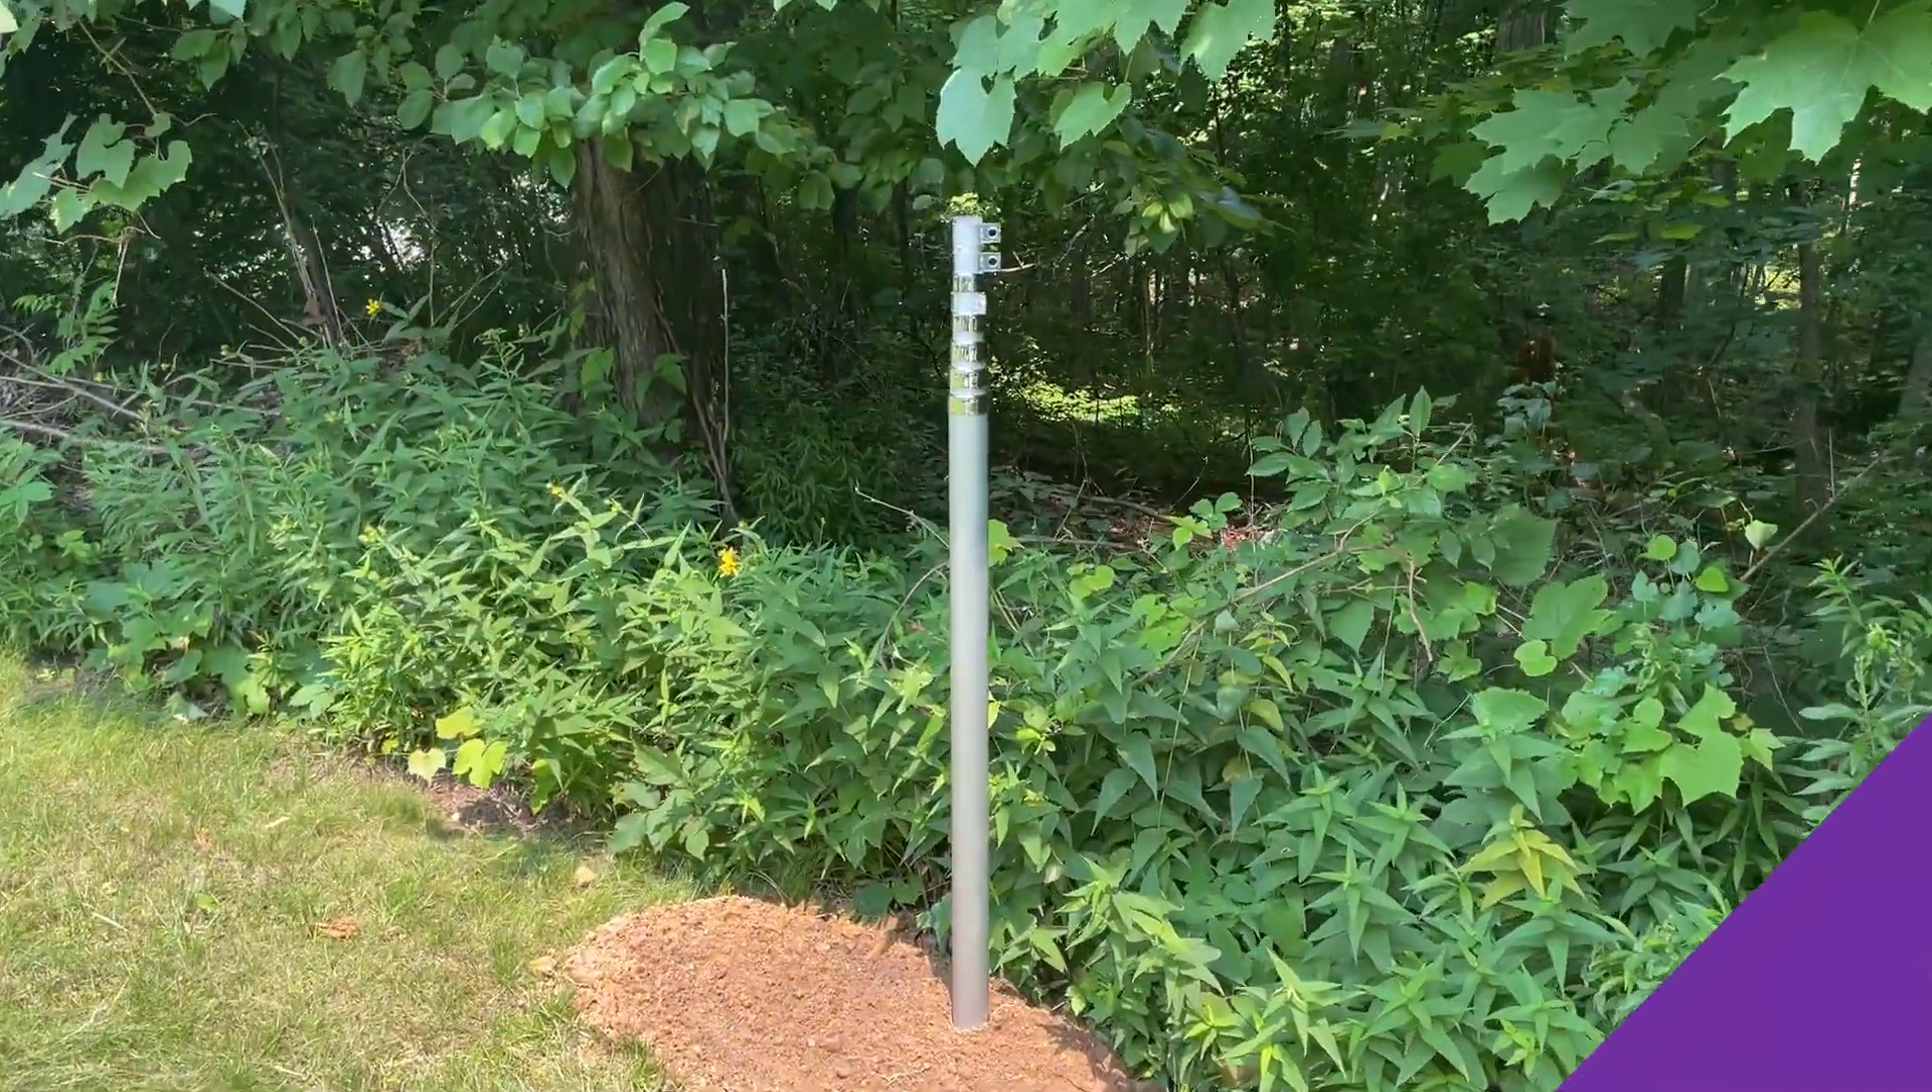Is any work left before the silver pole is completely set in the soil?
No.